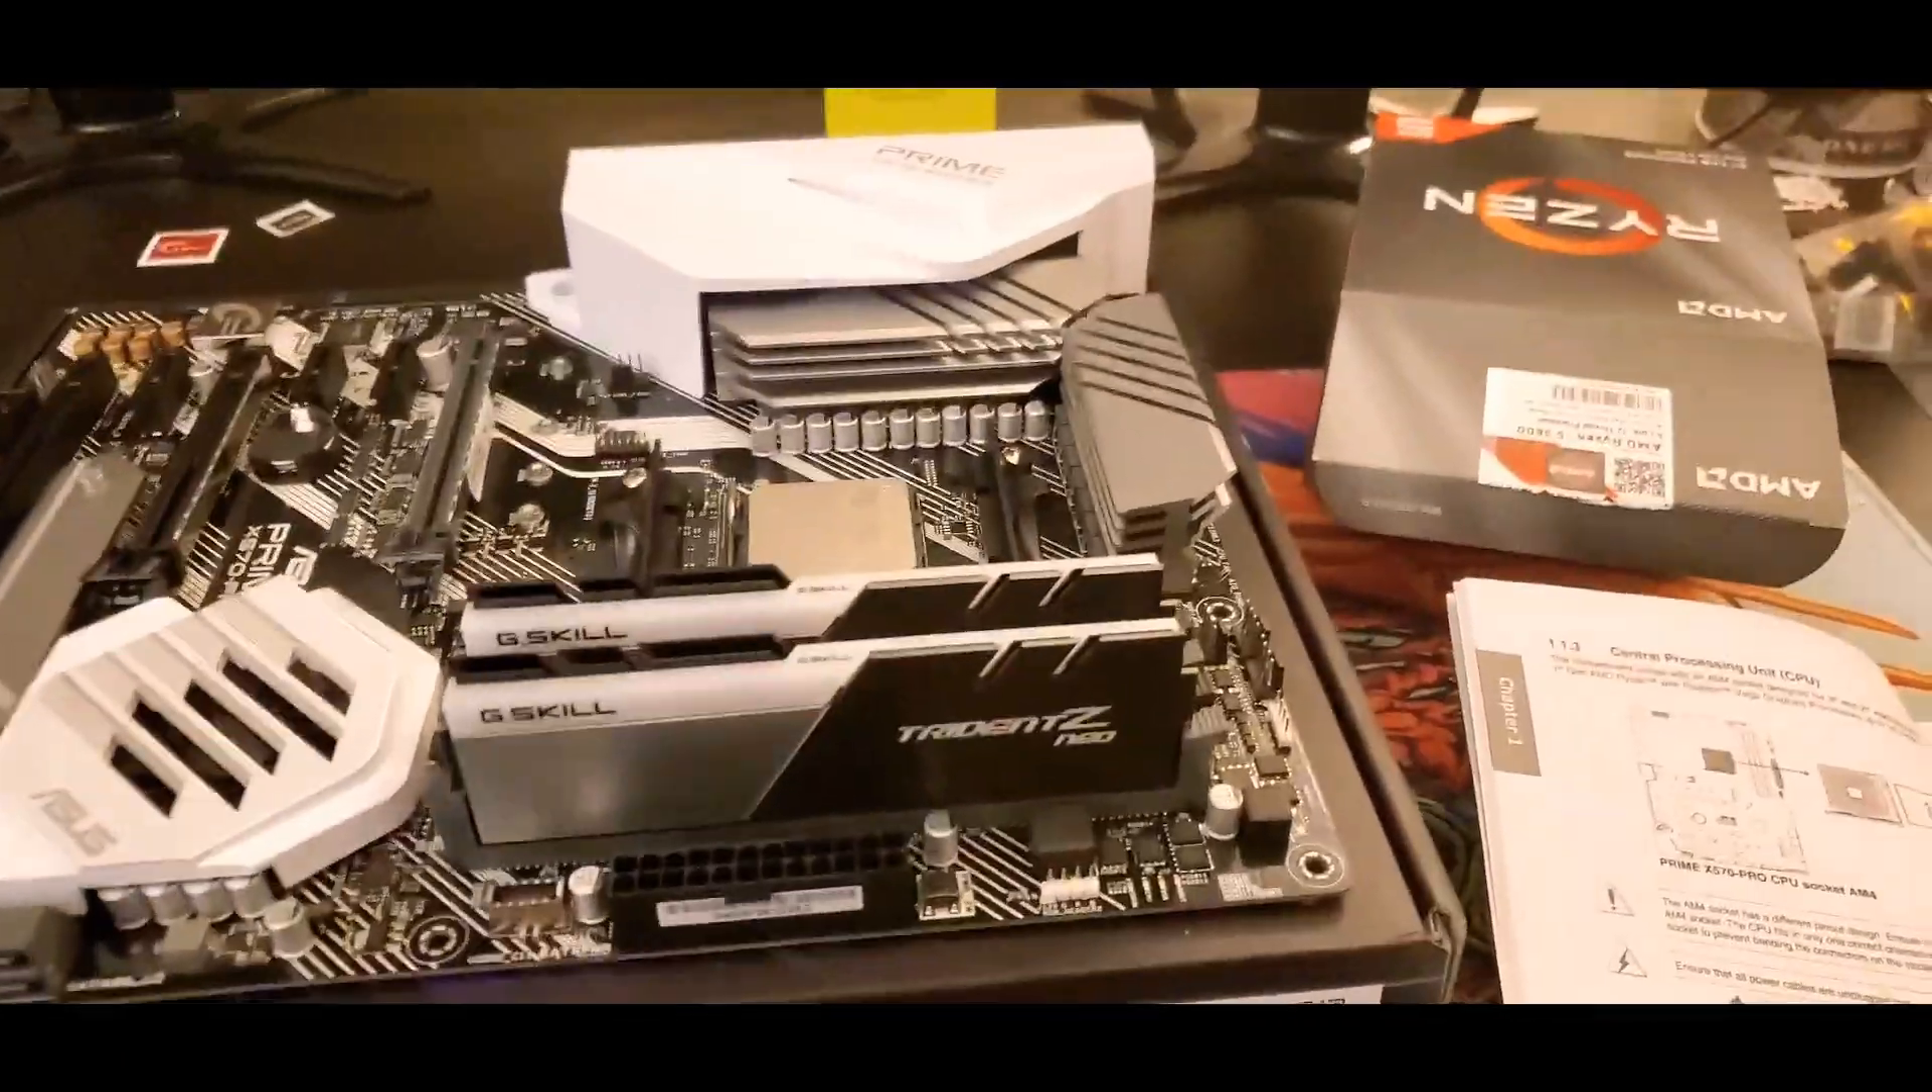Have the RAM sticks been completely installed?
Yes.